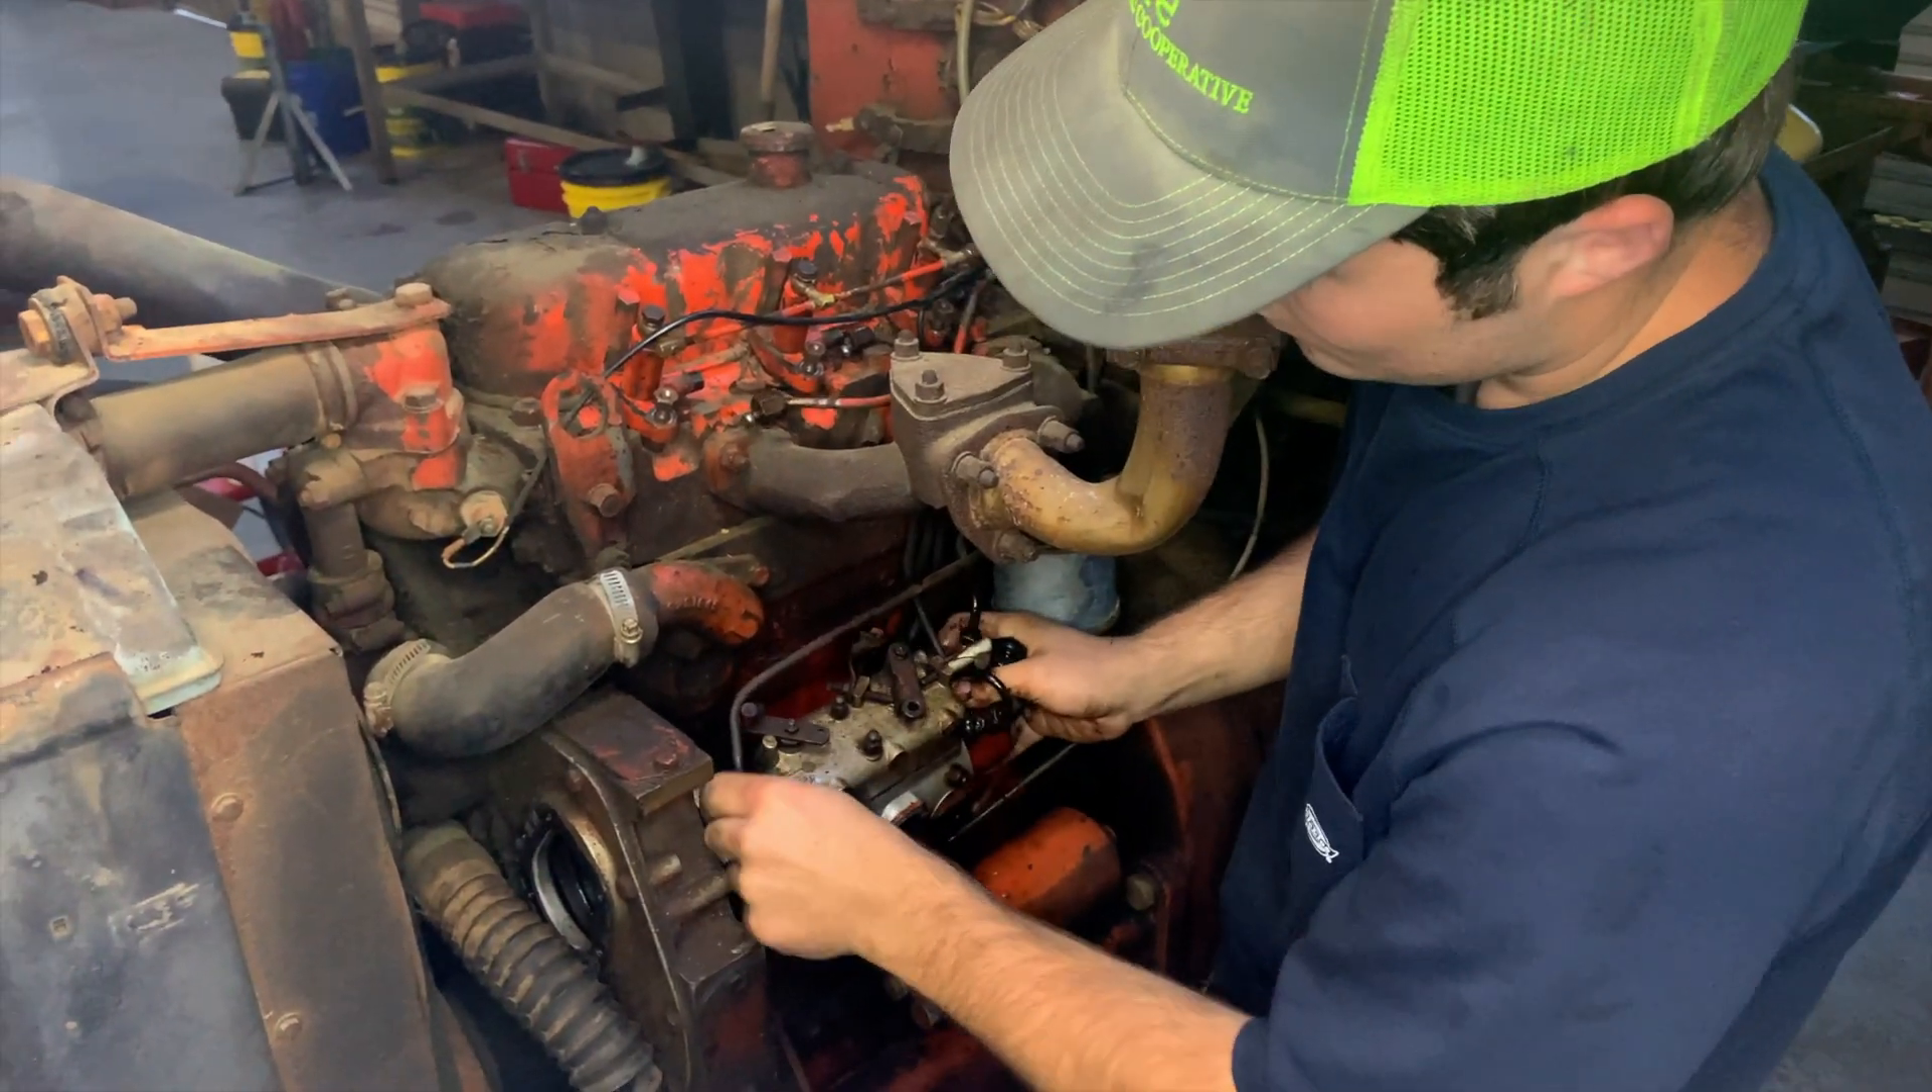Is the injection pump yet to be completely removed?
Yes.